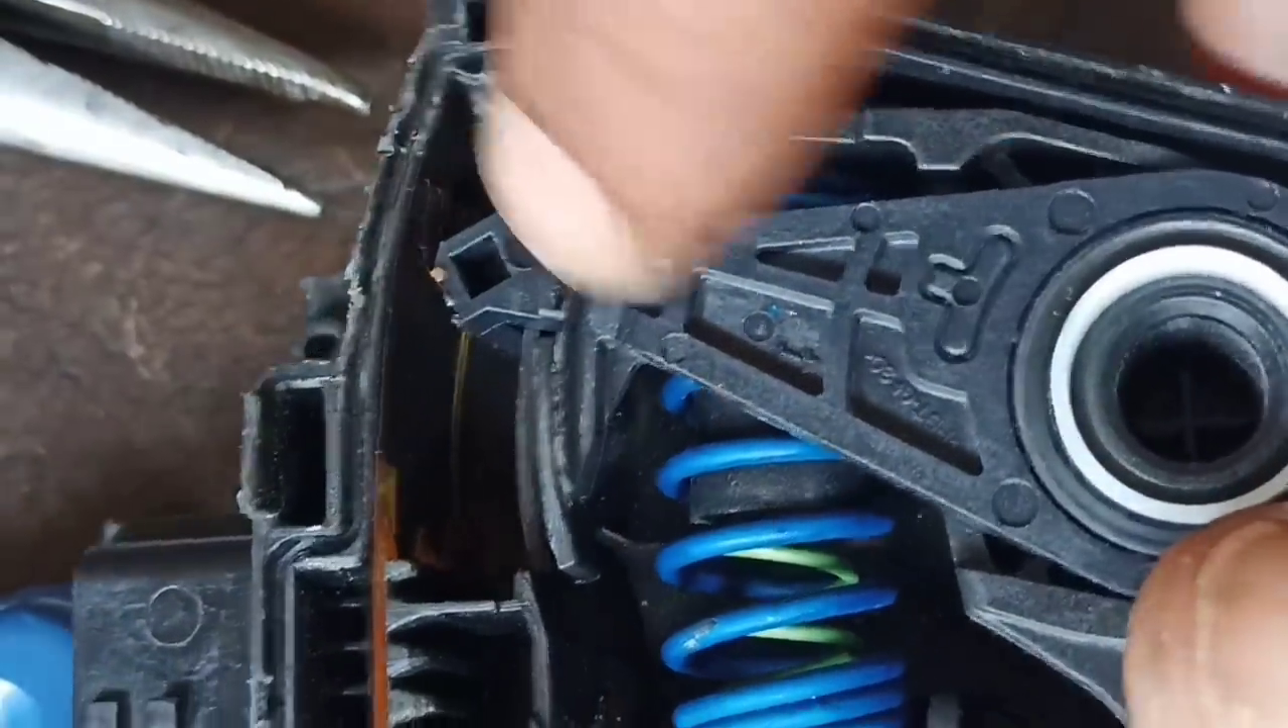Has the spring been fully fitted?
Yes.